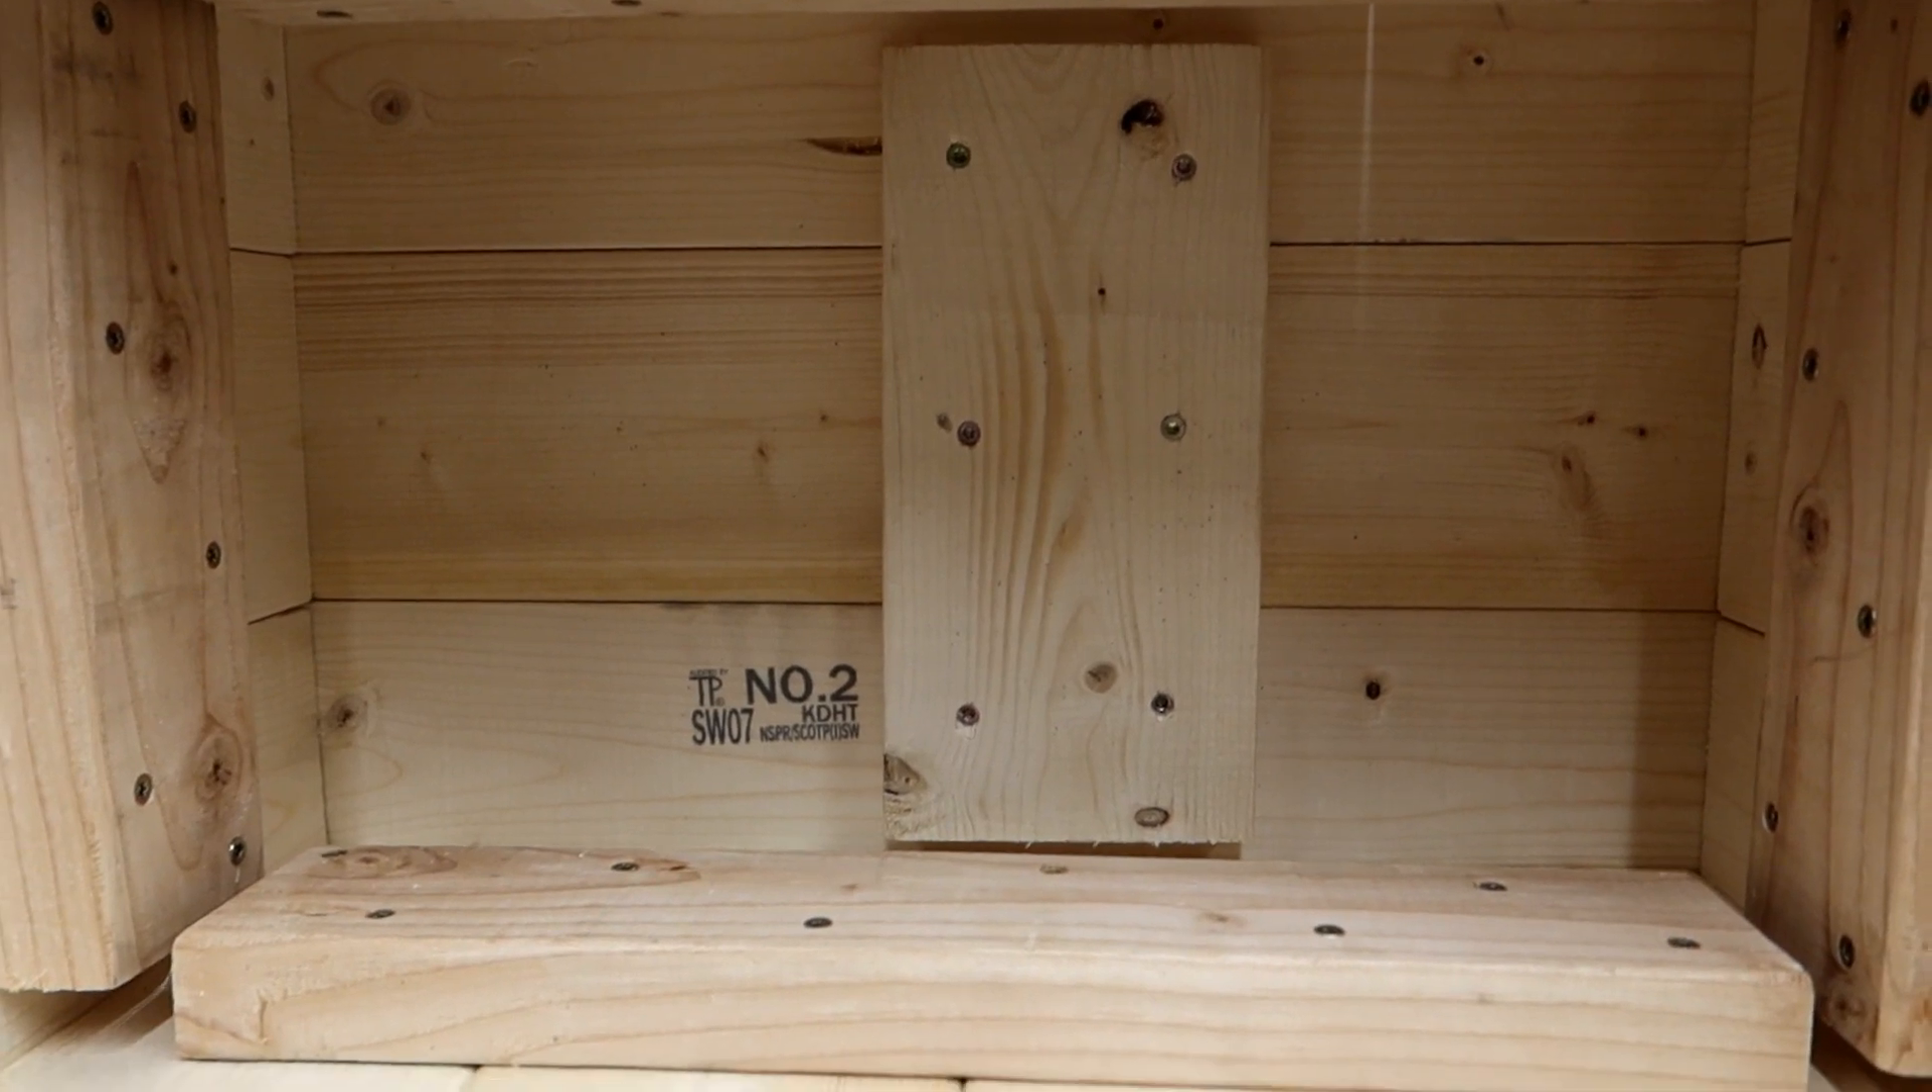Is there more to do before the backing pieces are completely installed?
No.